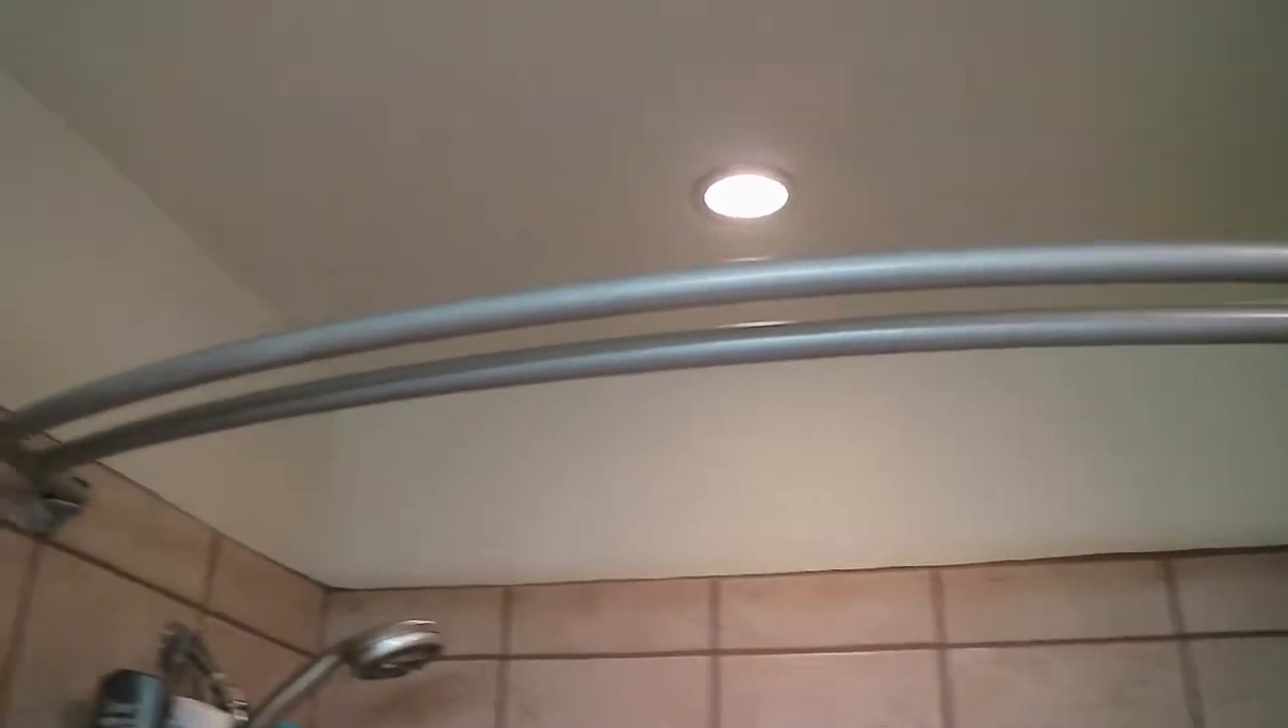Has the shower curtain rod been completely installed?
Yes.